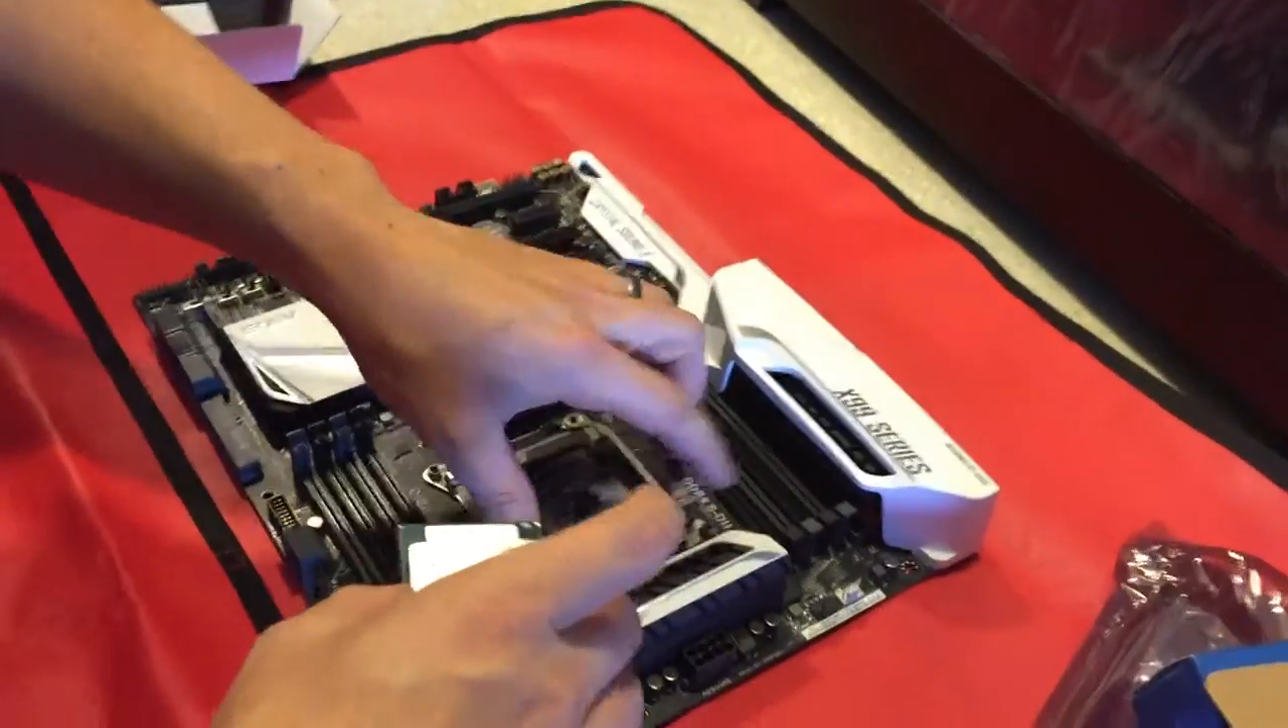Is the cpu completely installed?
No.